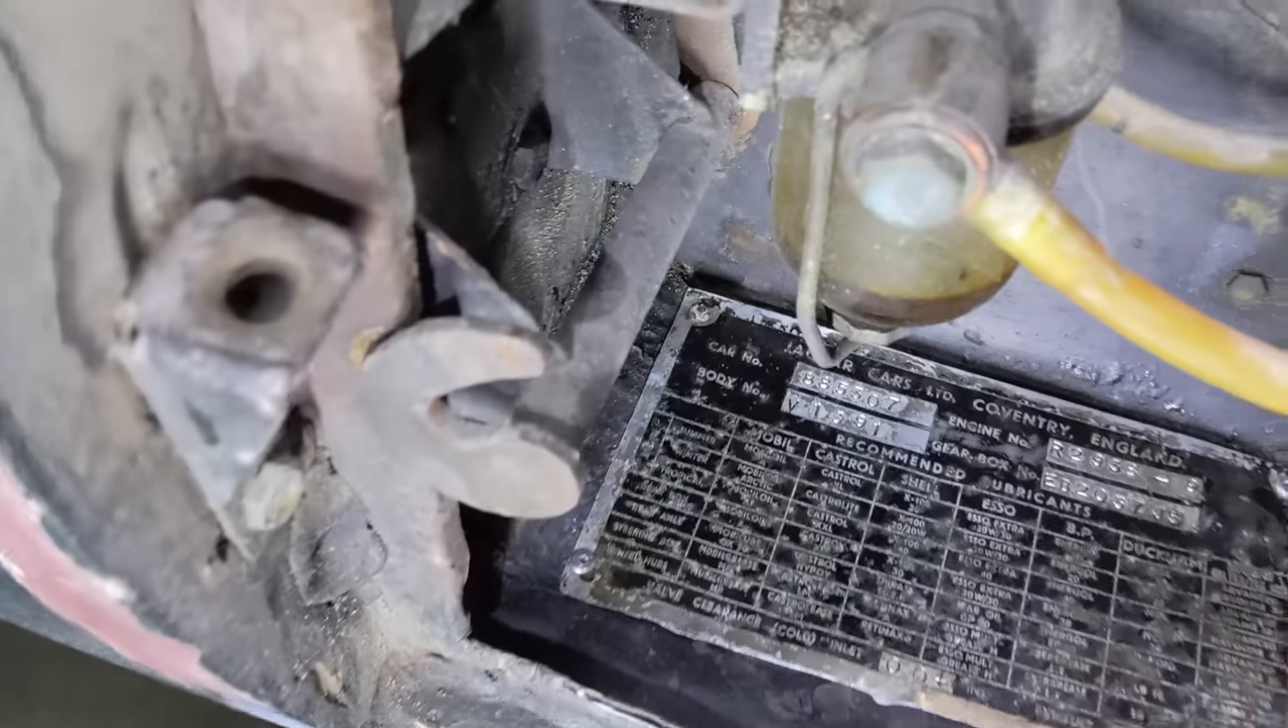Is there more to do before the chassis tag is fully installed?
No.